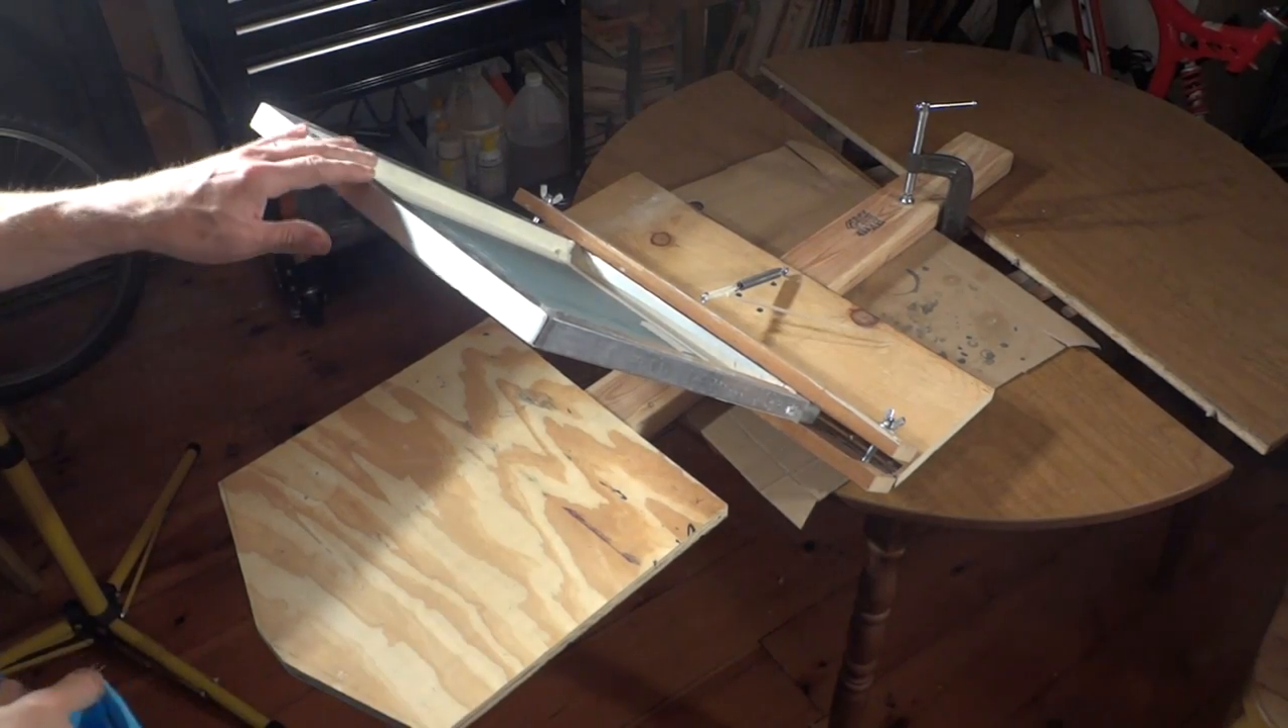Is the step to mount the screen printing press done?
Yes.